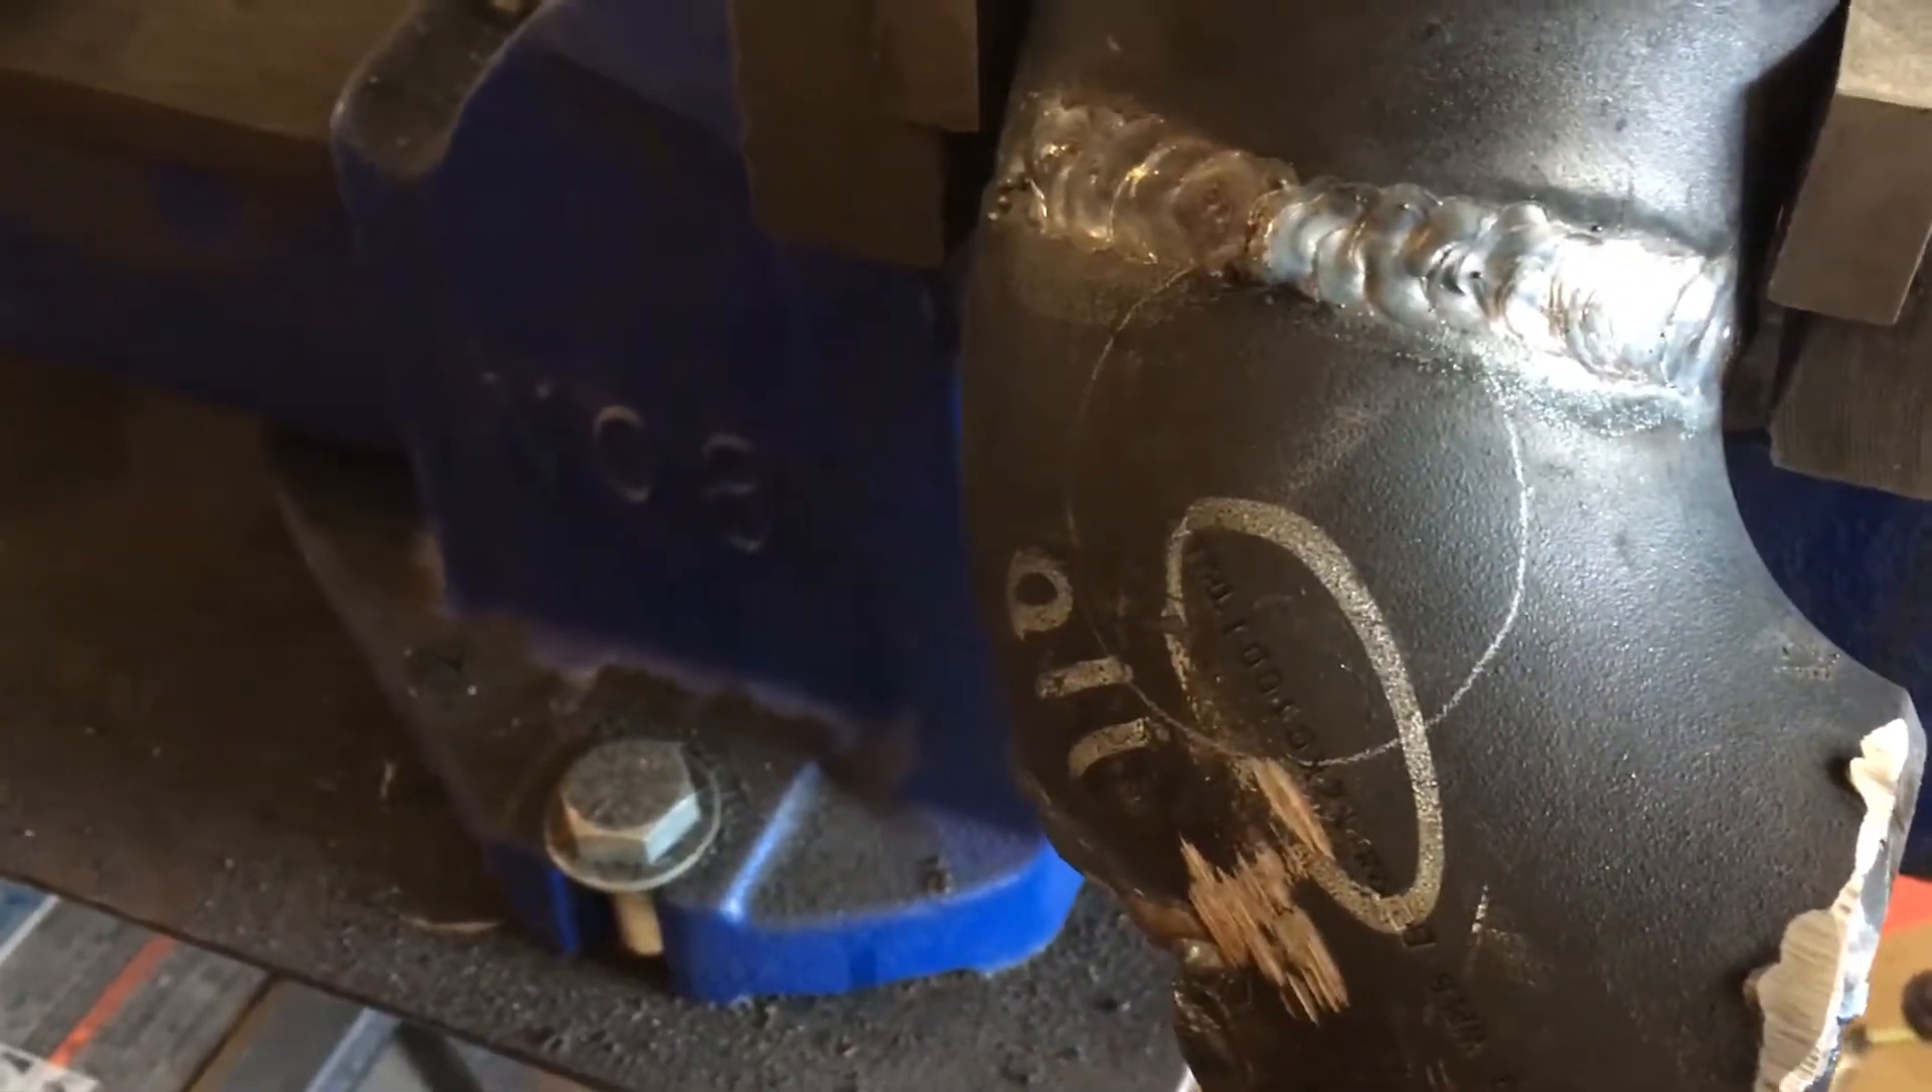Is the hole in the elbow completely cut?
No.